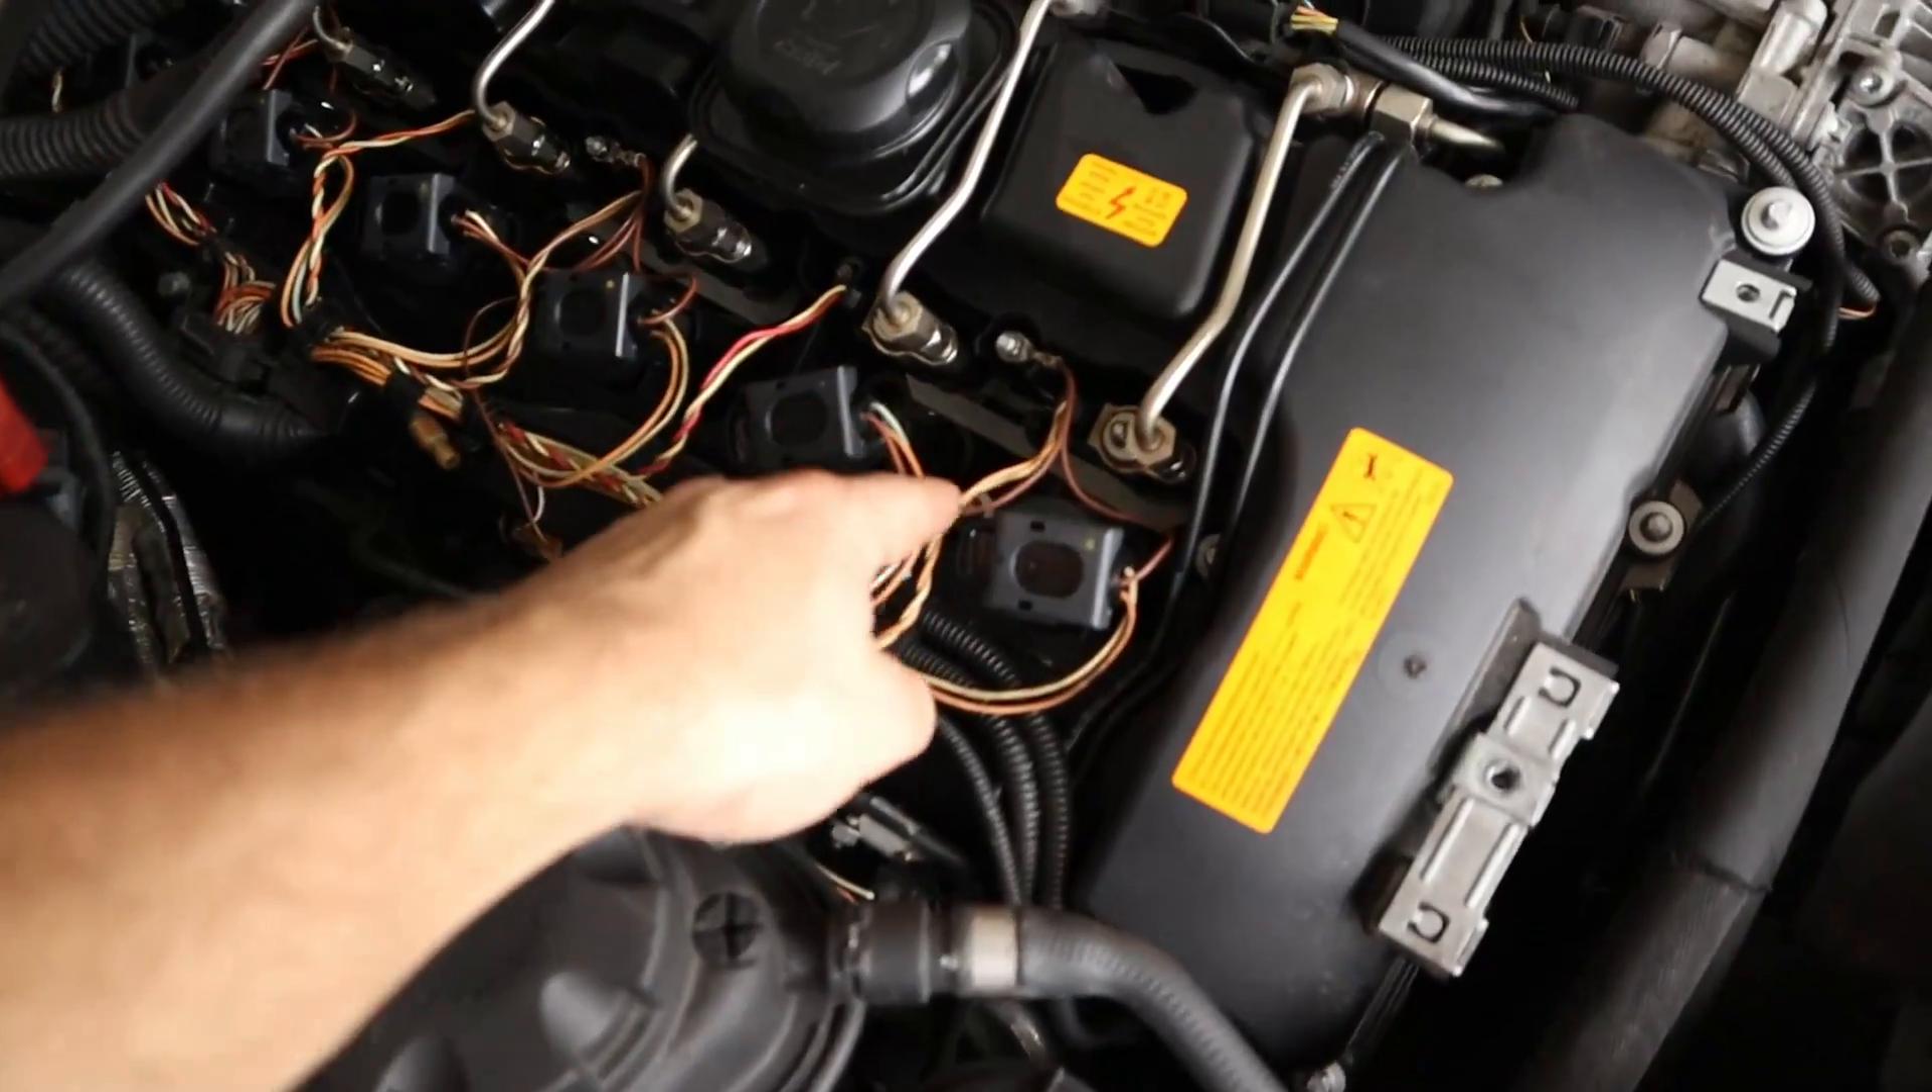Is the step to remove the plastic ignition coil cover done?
Yes.